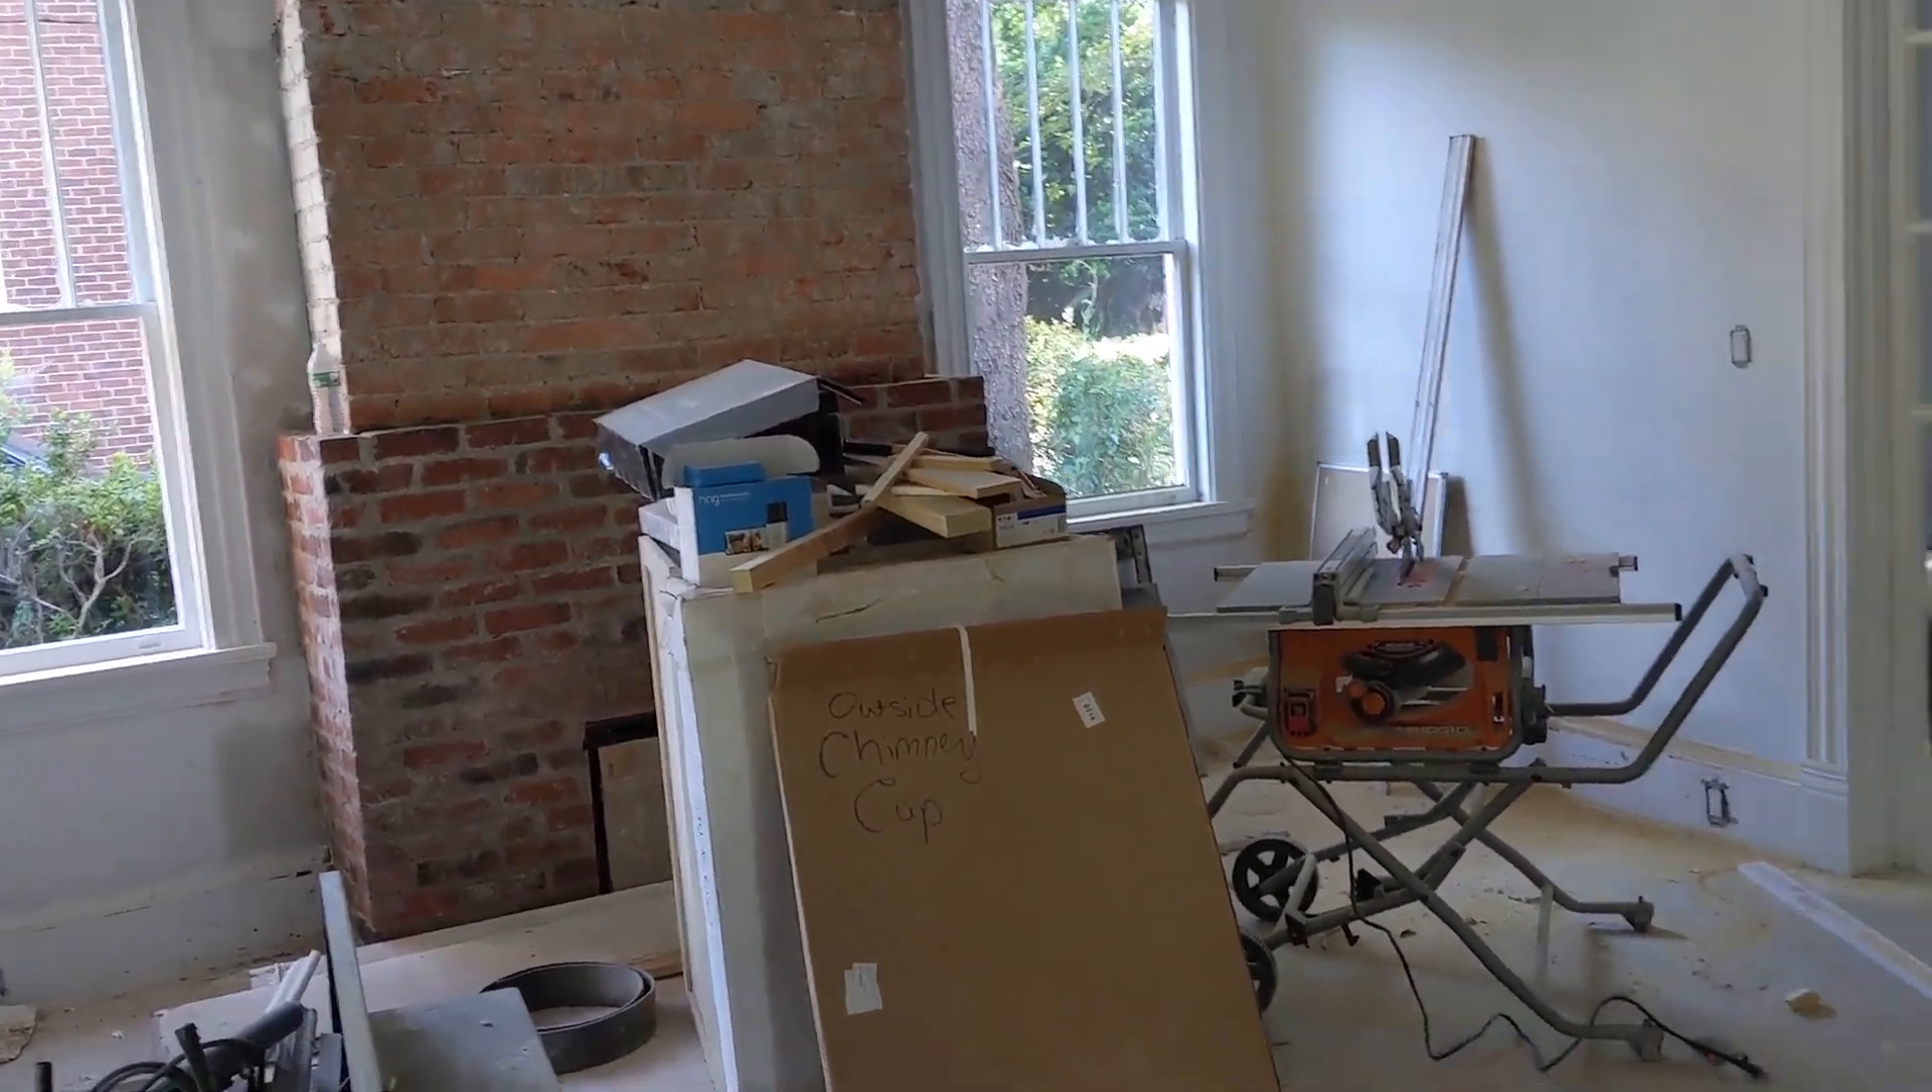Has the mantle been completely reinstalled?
No.